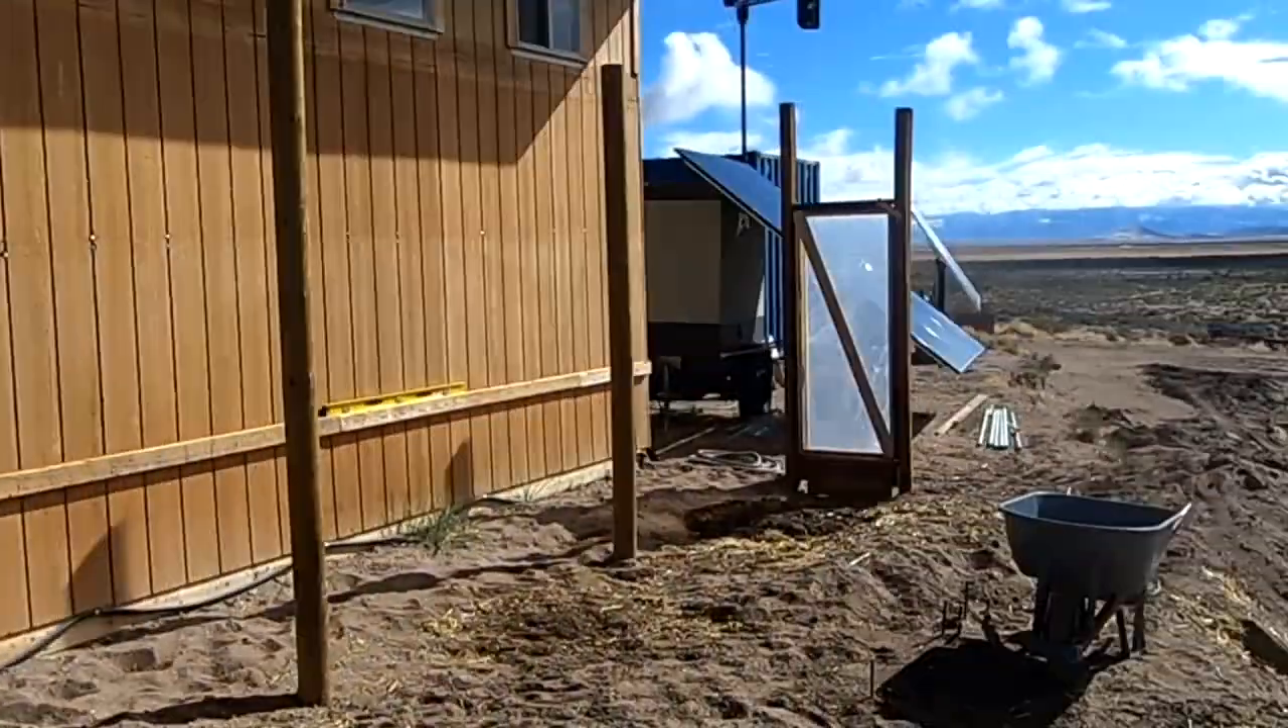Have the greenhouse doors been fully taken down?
No.